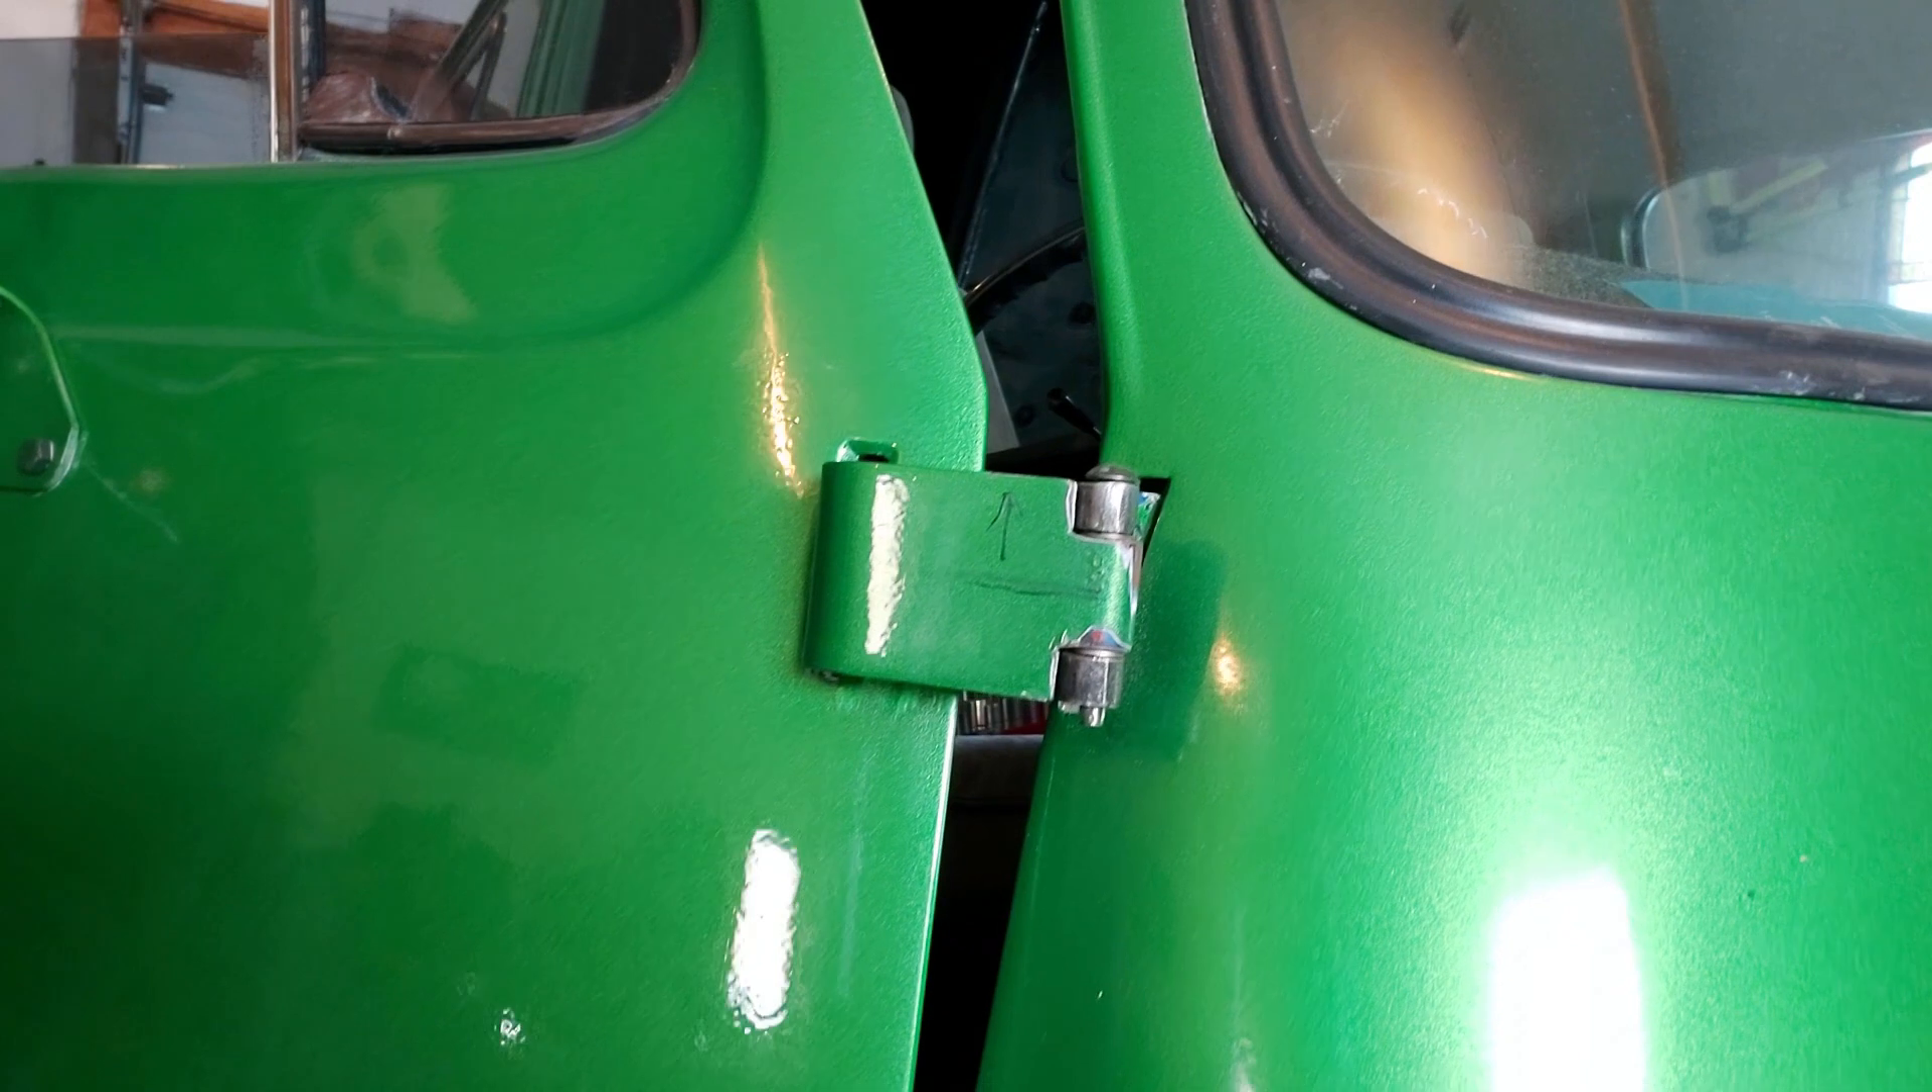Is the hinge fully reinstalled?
Yes.